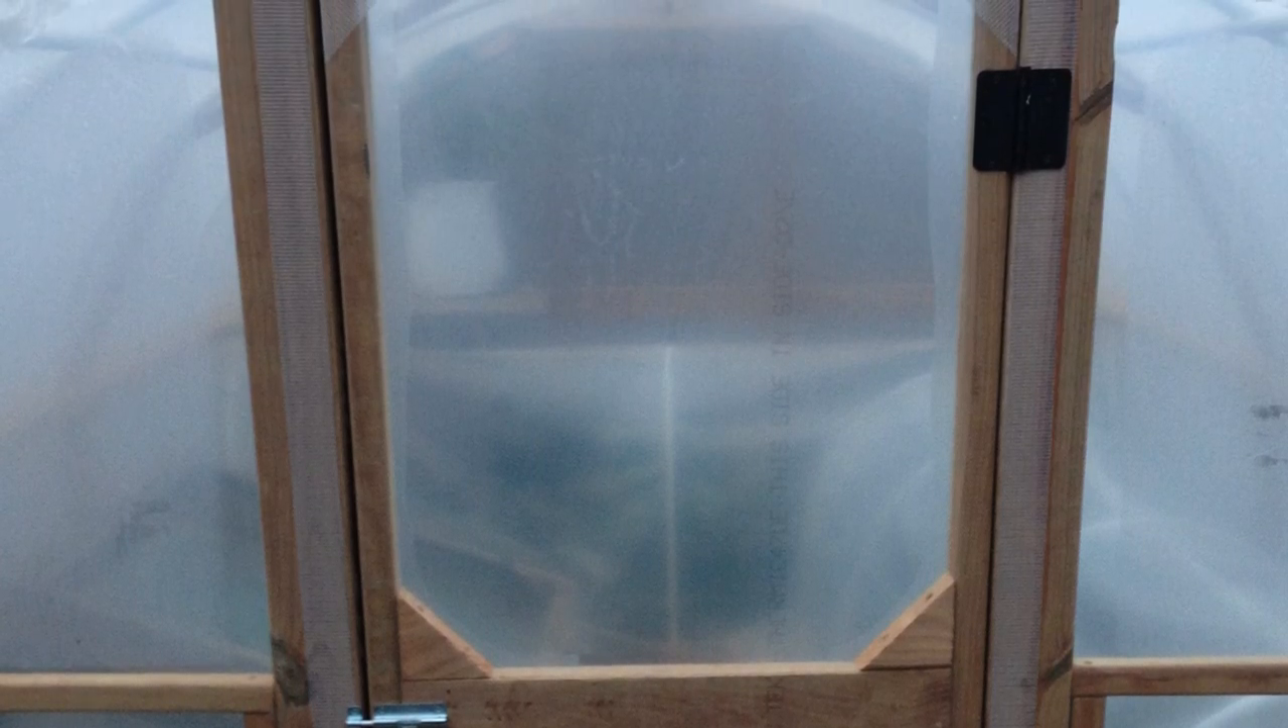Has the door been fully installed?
Yes.